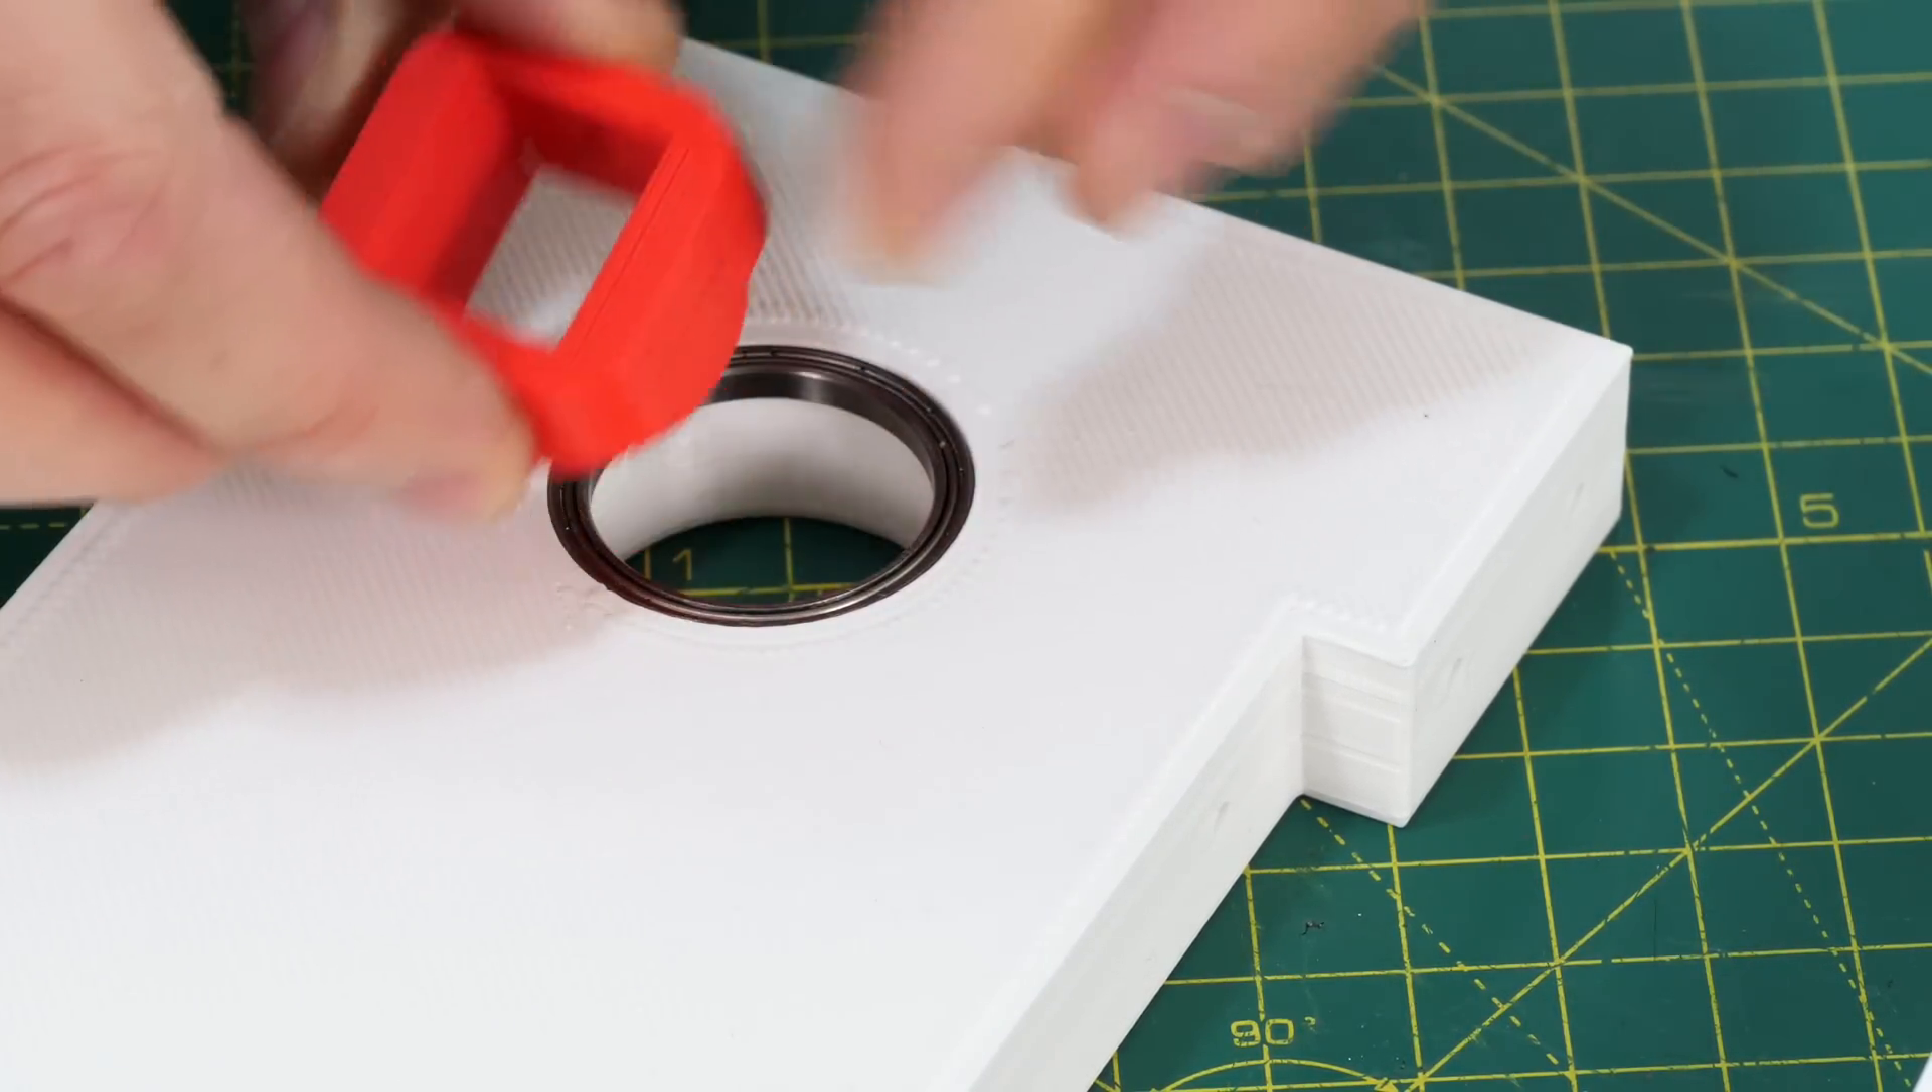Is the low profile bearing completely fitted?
Yes.